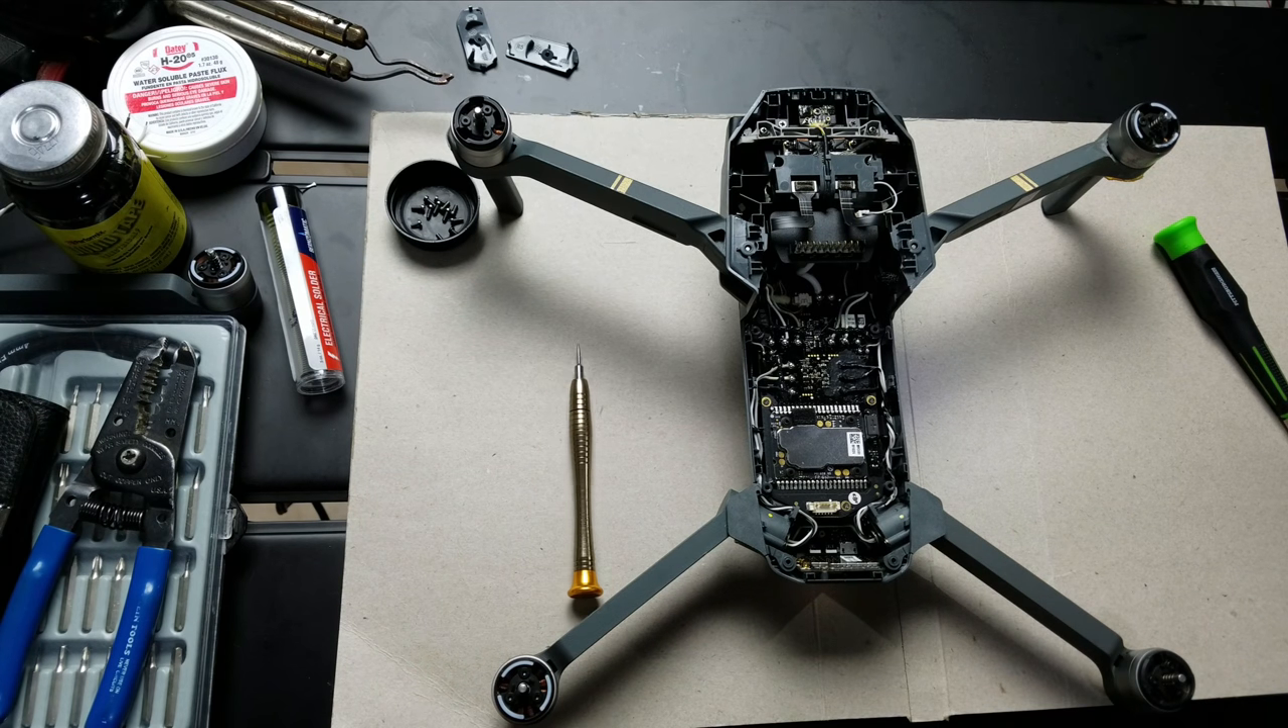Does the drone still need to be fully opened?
No.